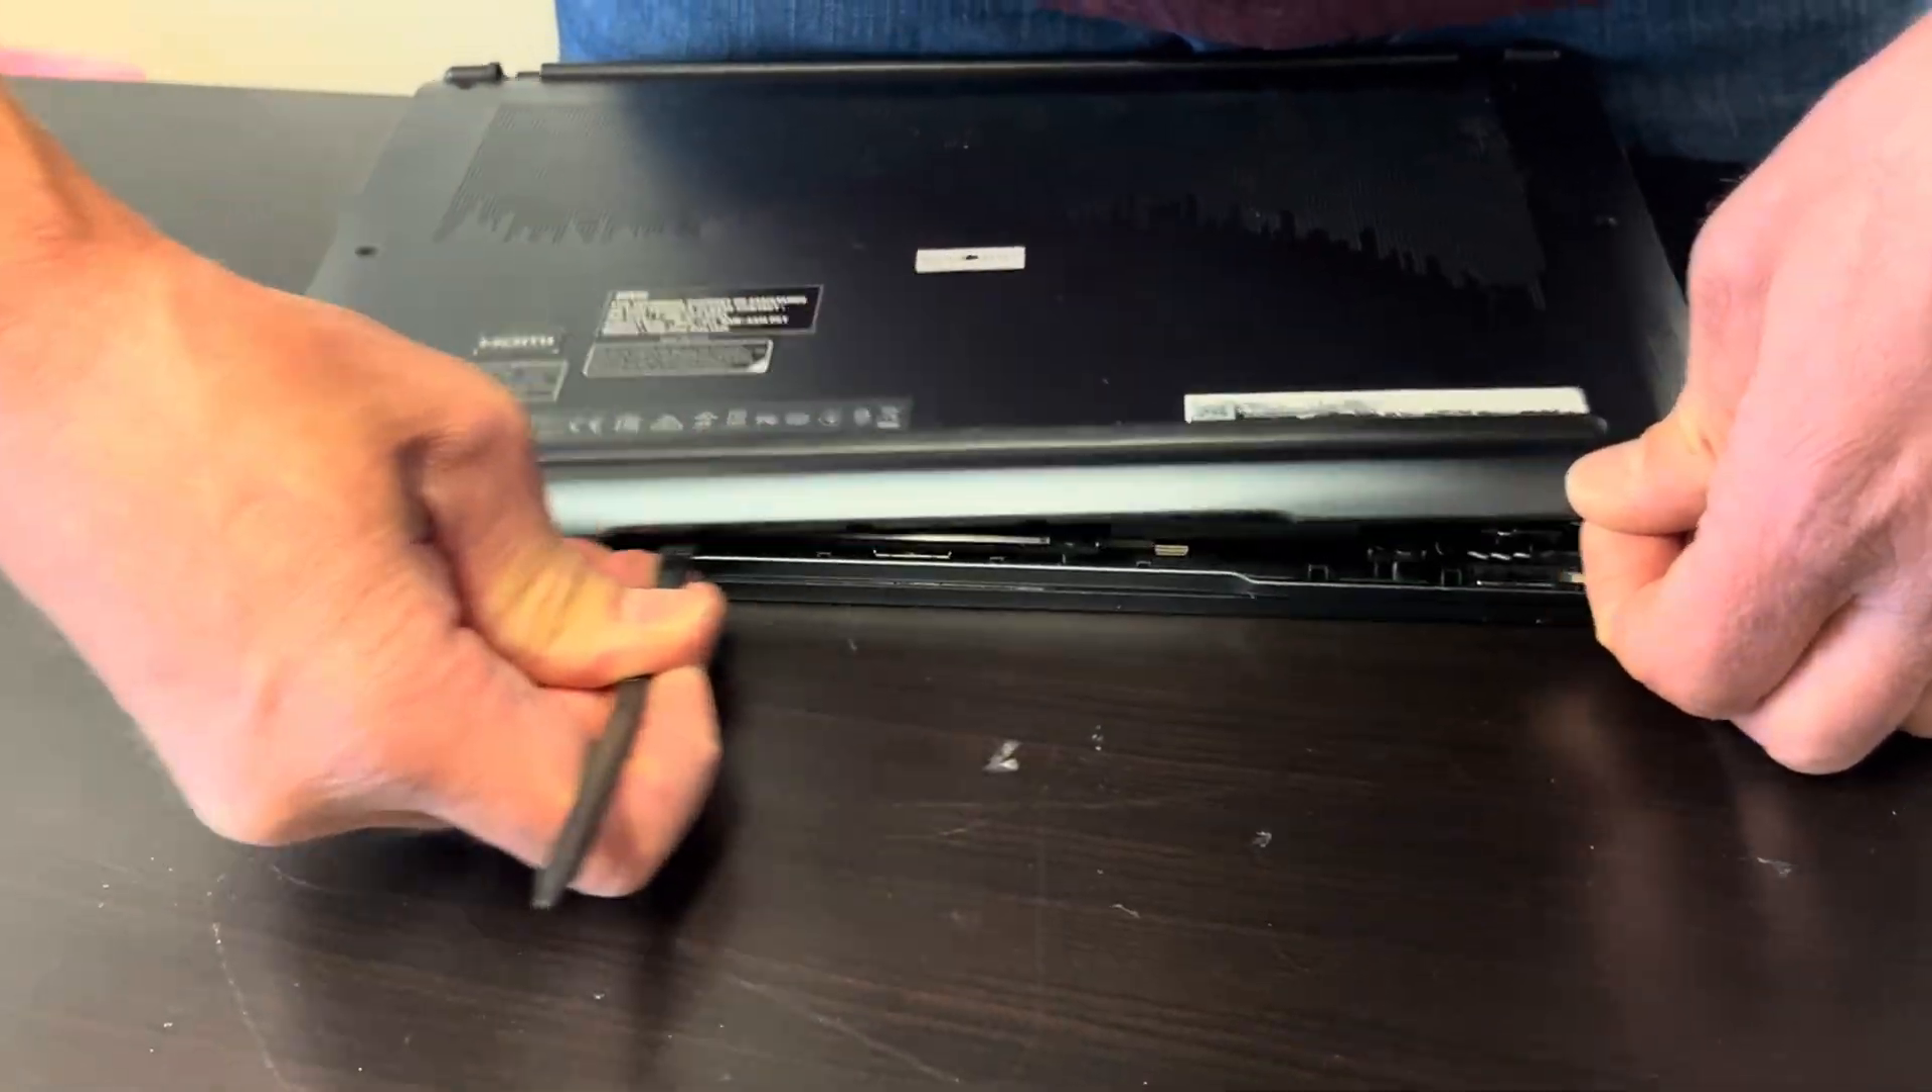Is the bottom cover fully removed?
No.